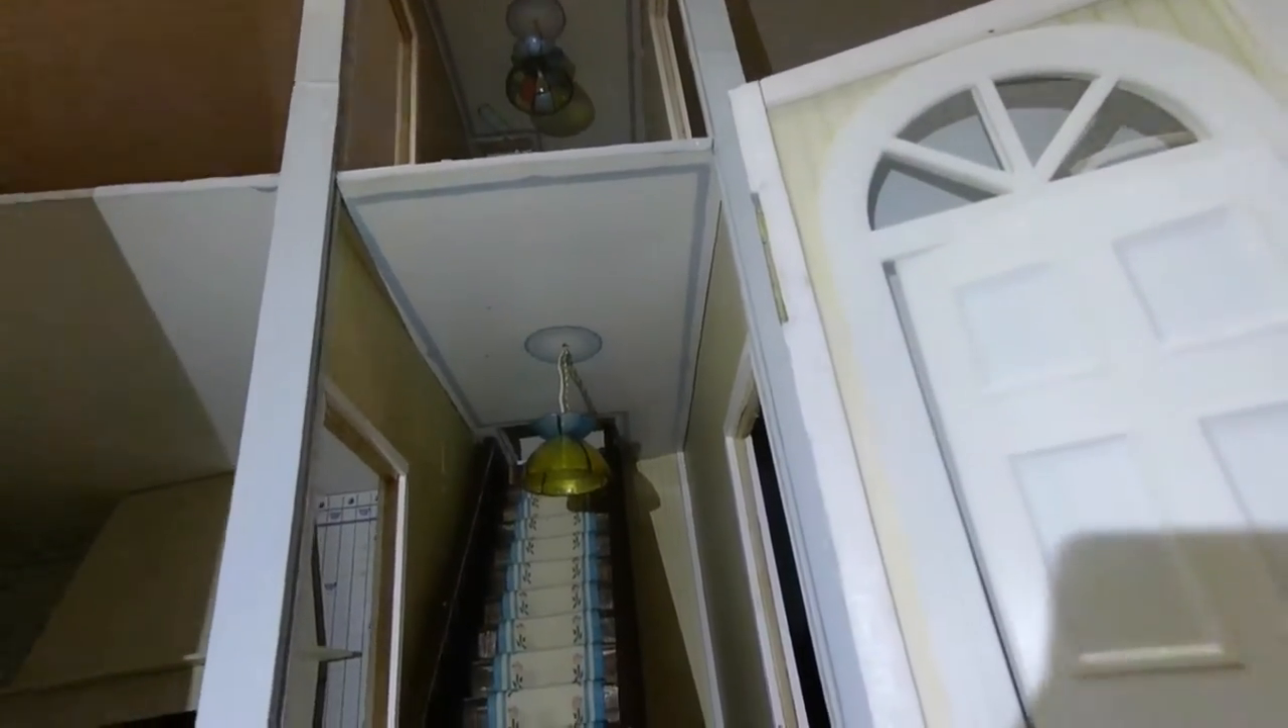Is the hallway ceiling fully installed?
Yes.